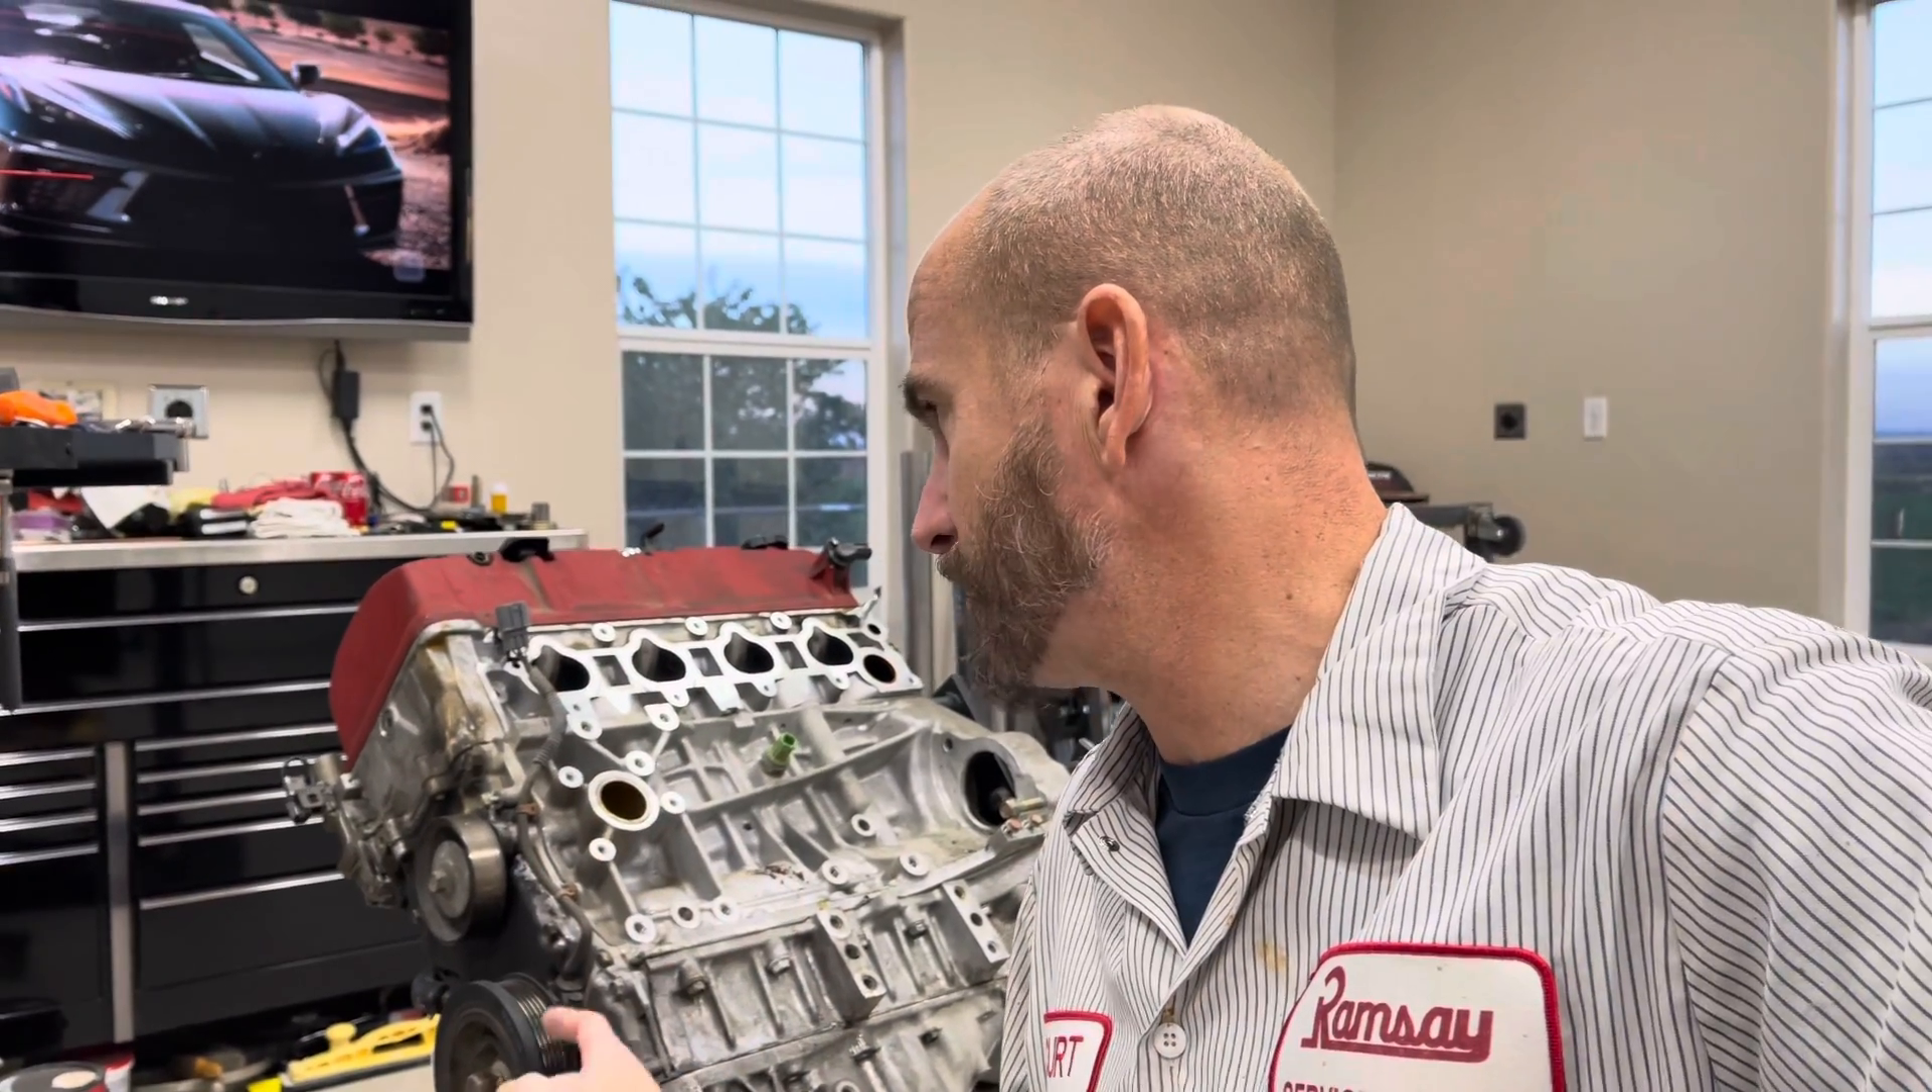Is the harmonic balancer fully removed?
No.